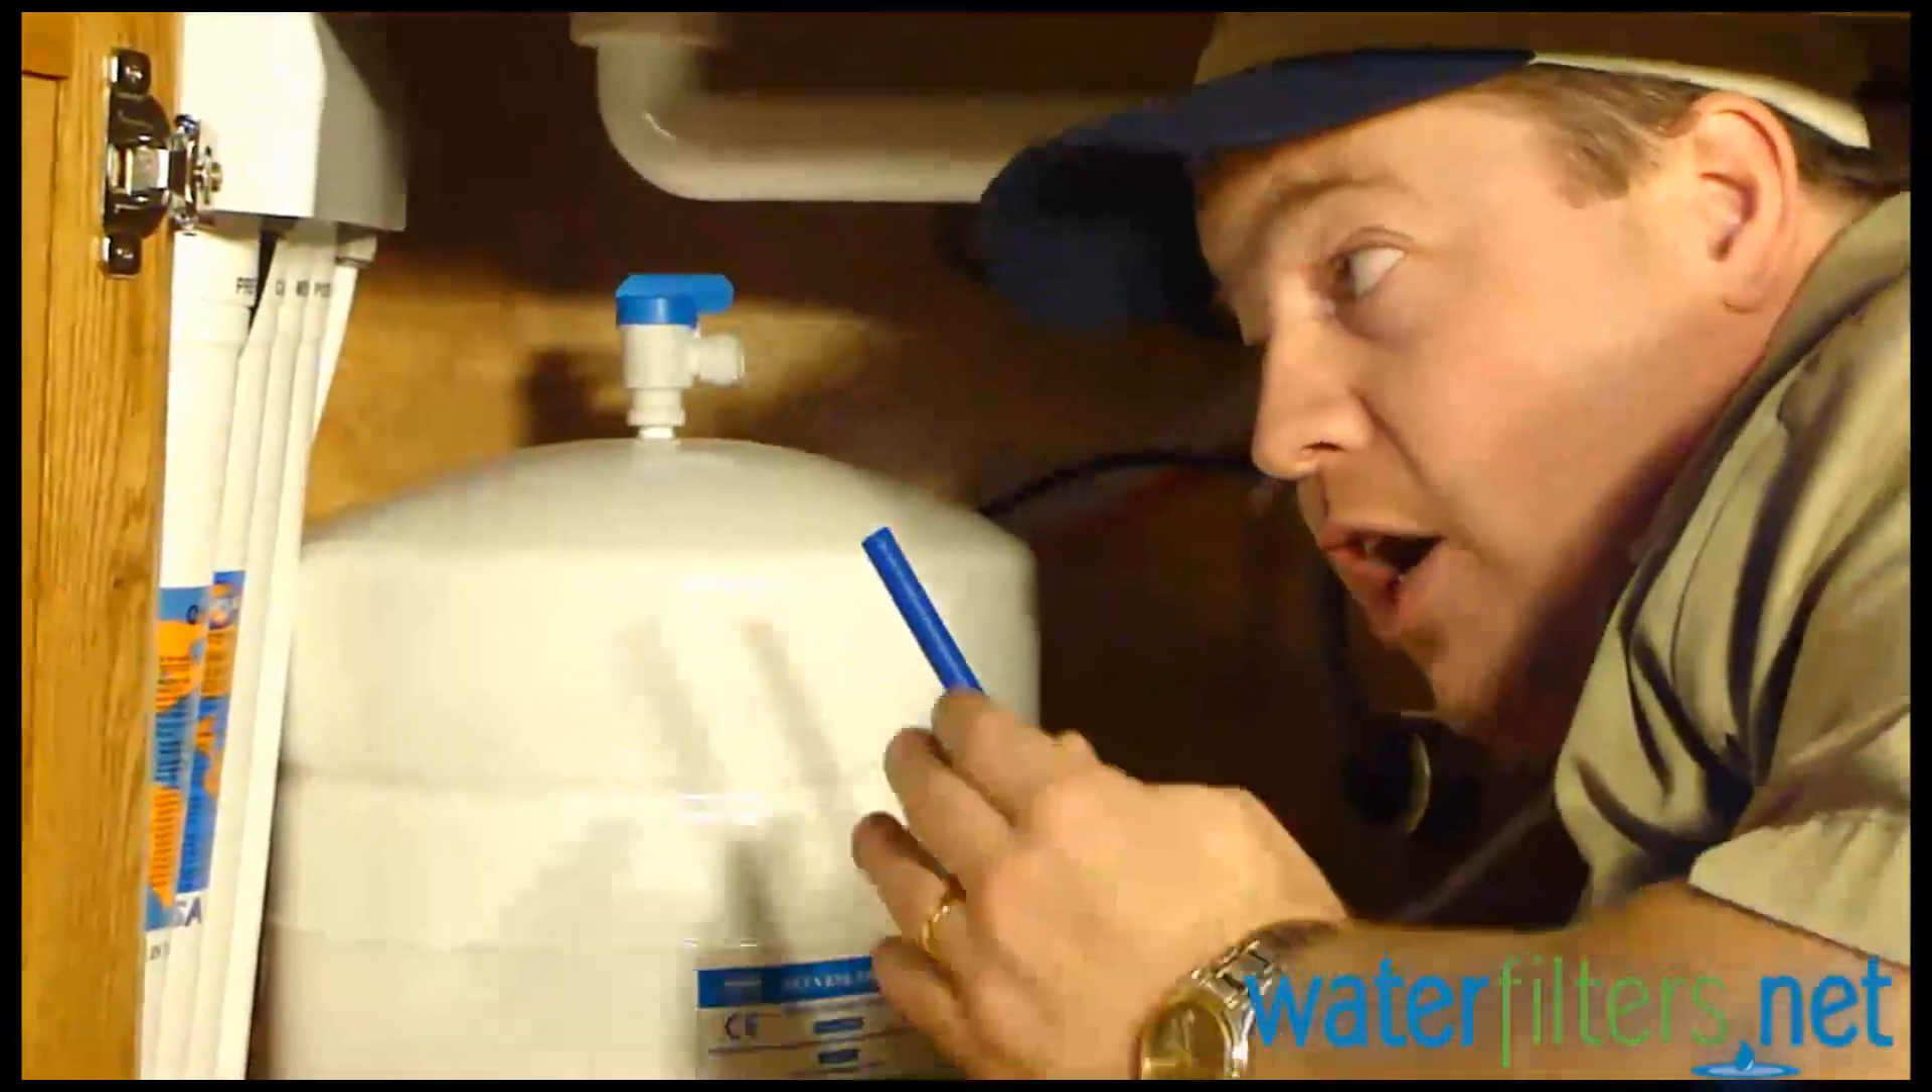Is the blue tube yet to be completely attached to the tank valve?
Yes.